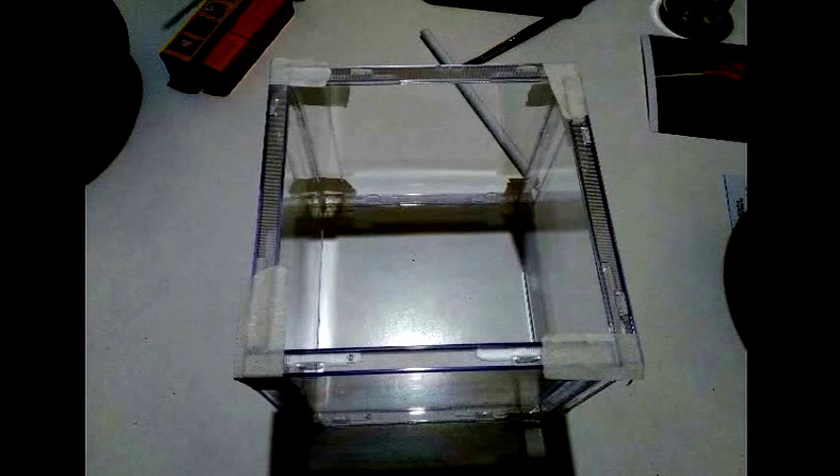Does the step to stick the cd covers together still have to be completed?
No.